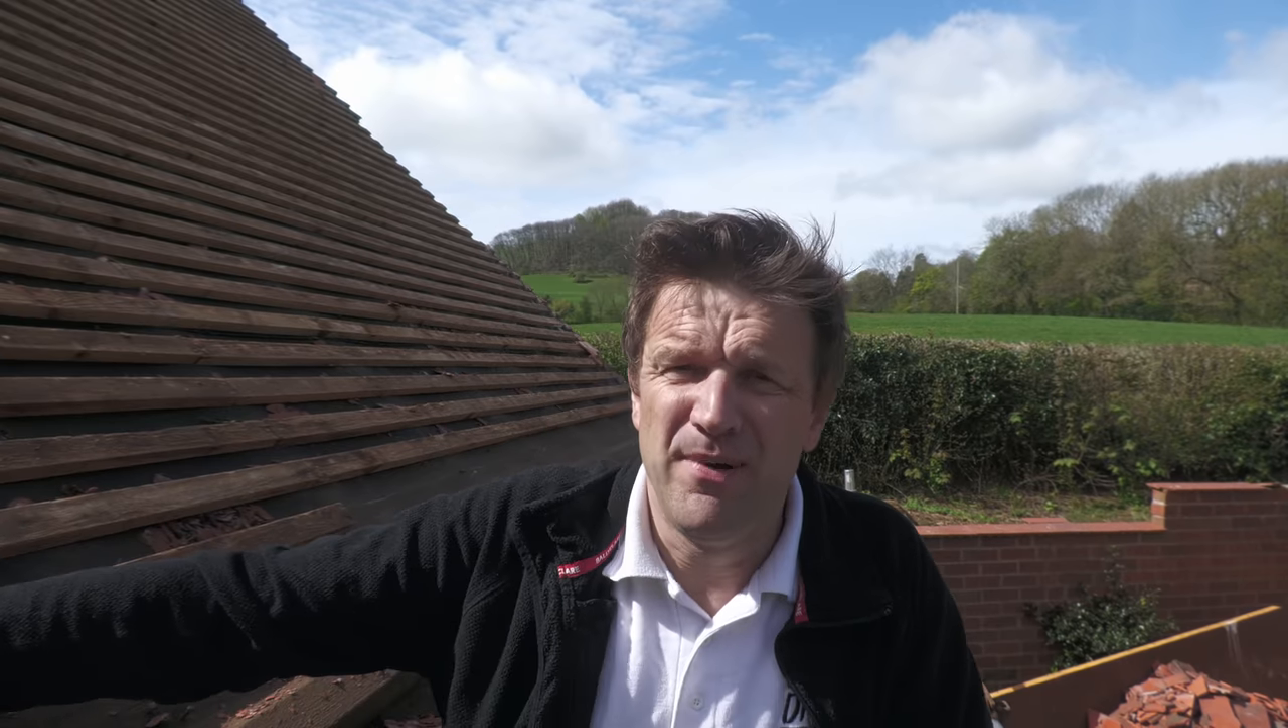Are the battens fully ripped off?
No.